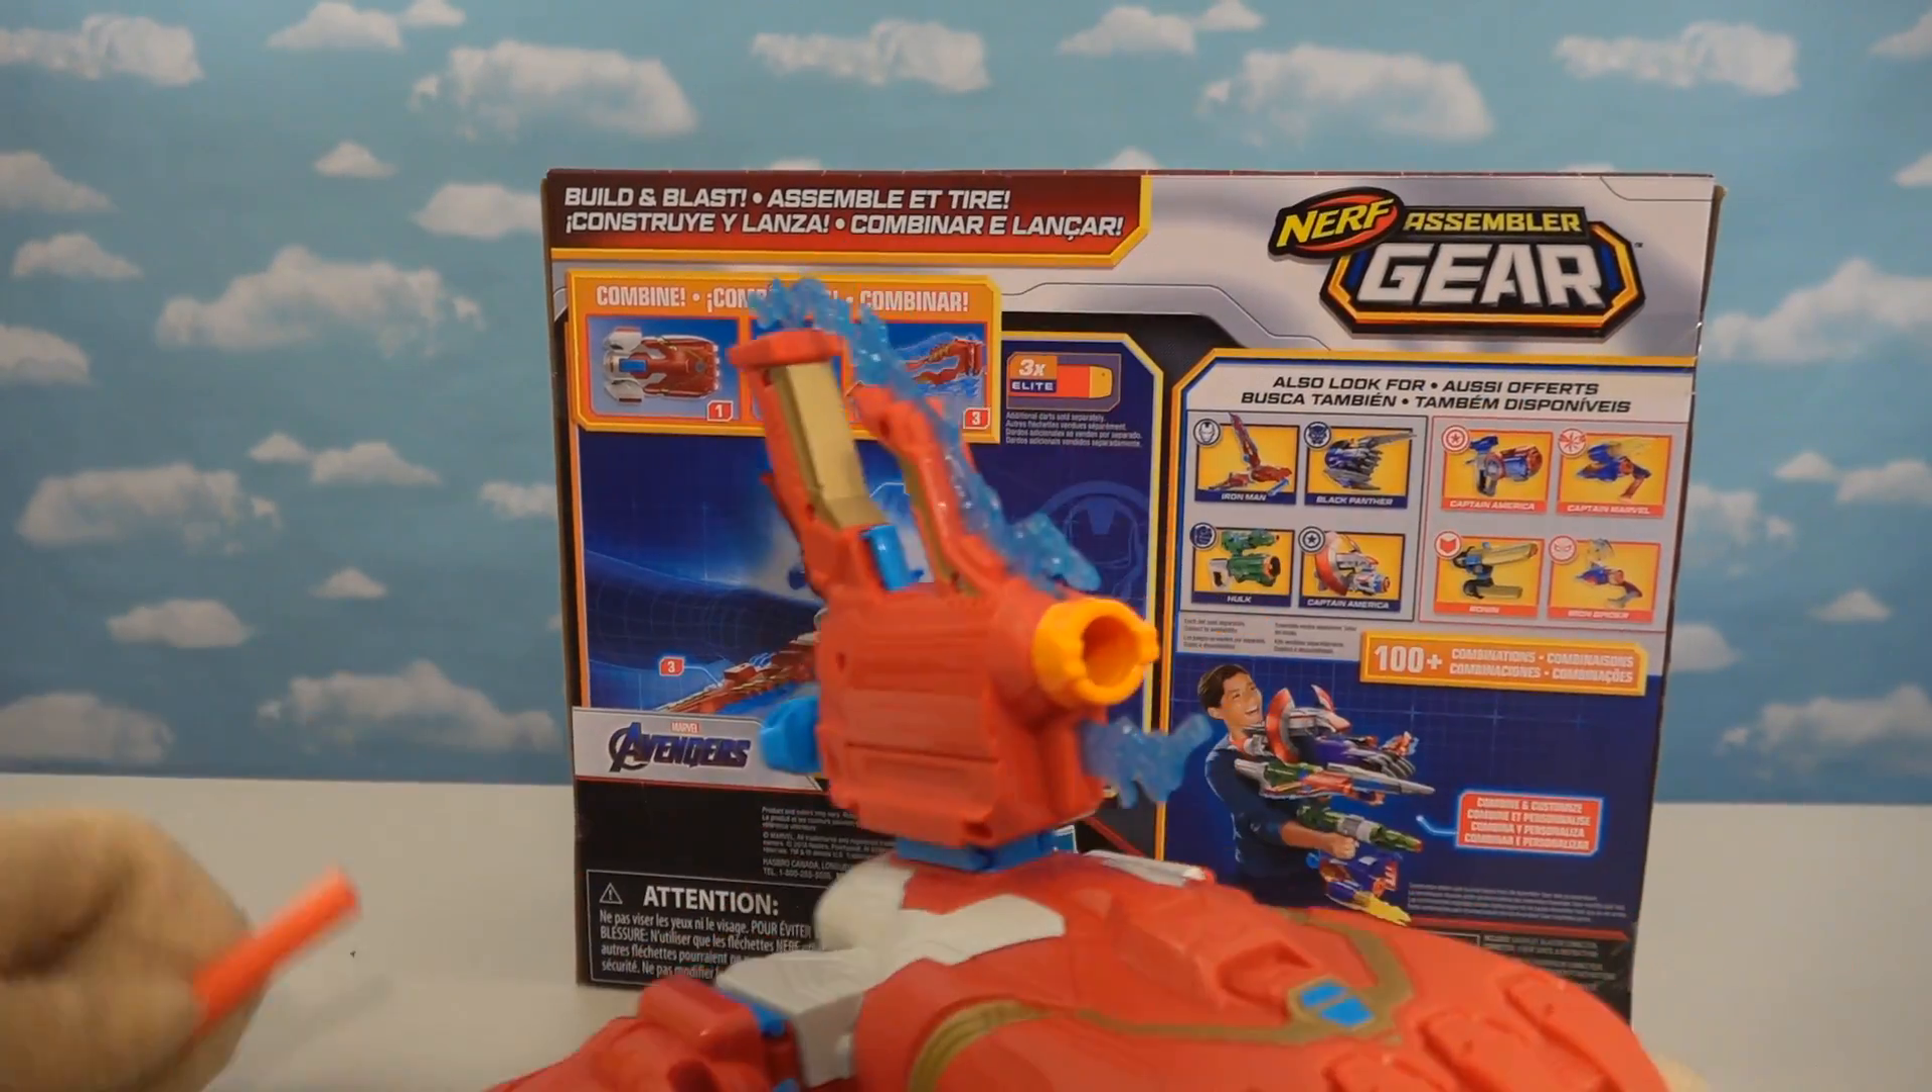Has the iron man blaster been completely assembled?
Yes.